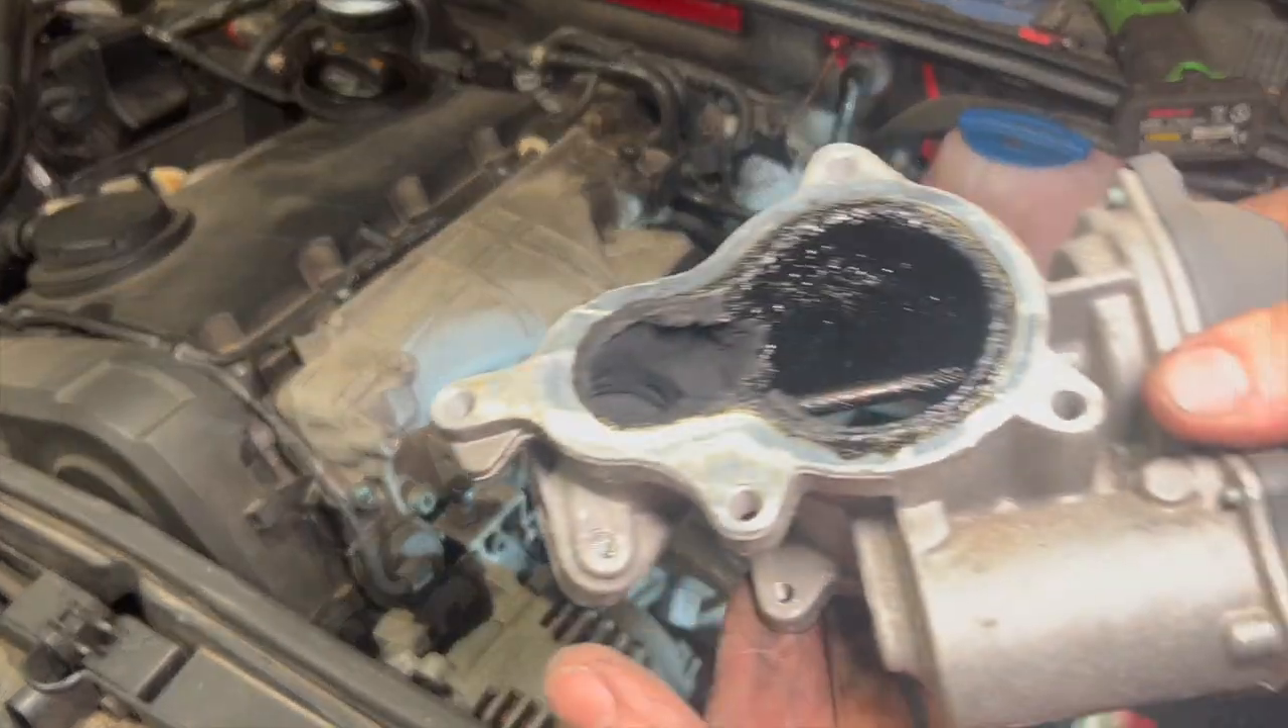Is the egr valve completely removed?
Yes.